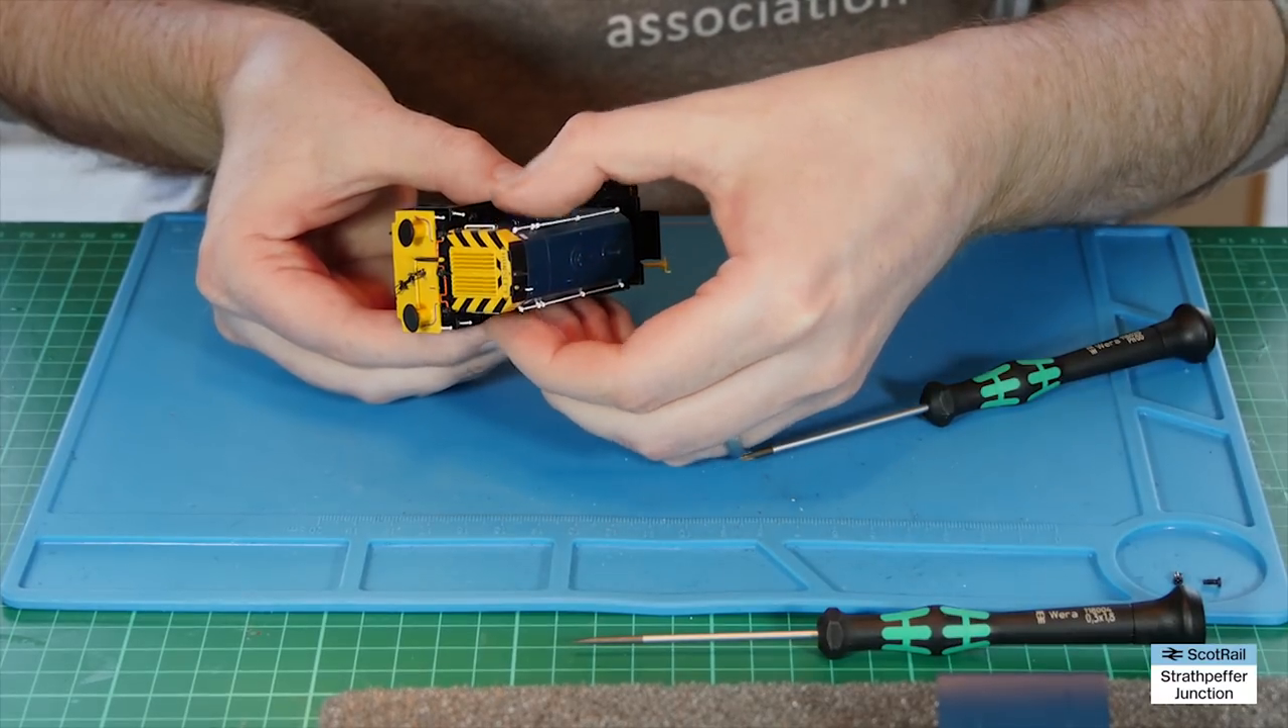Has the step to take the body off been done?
No.